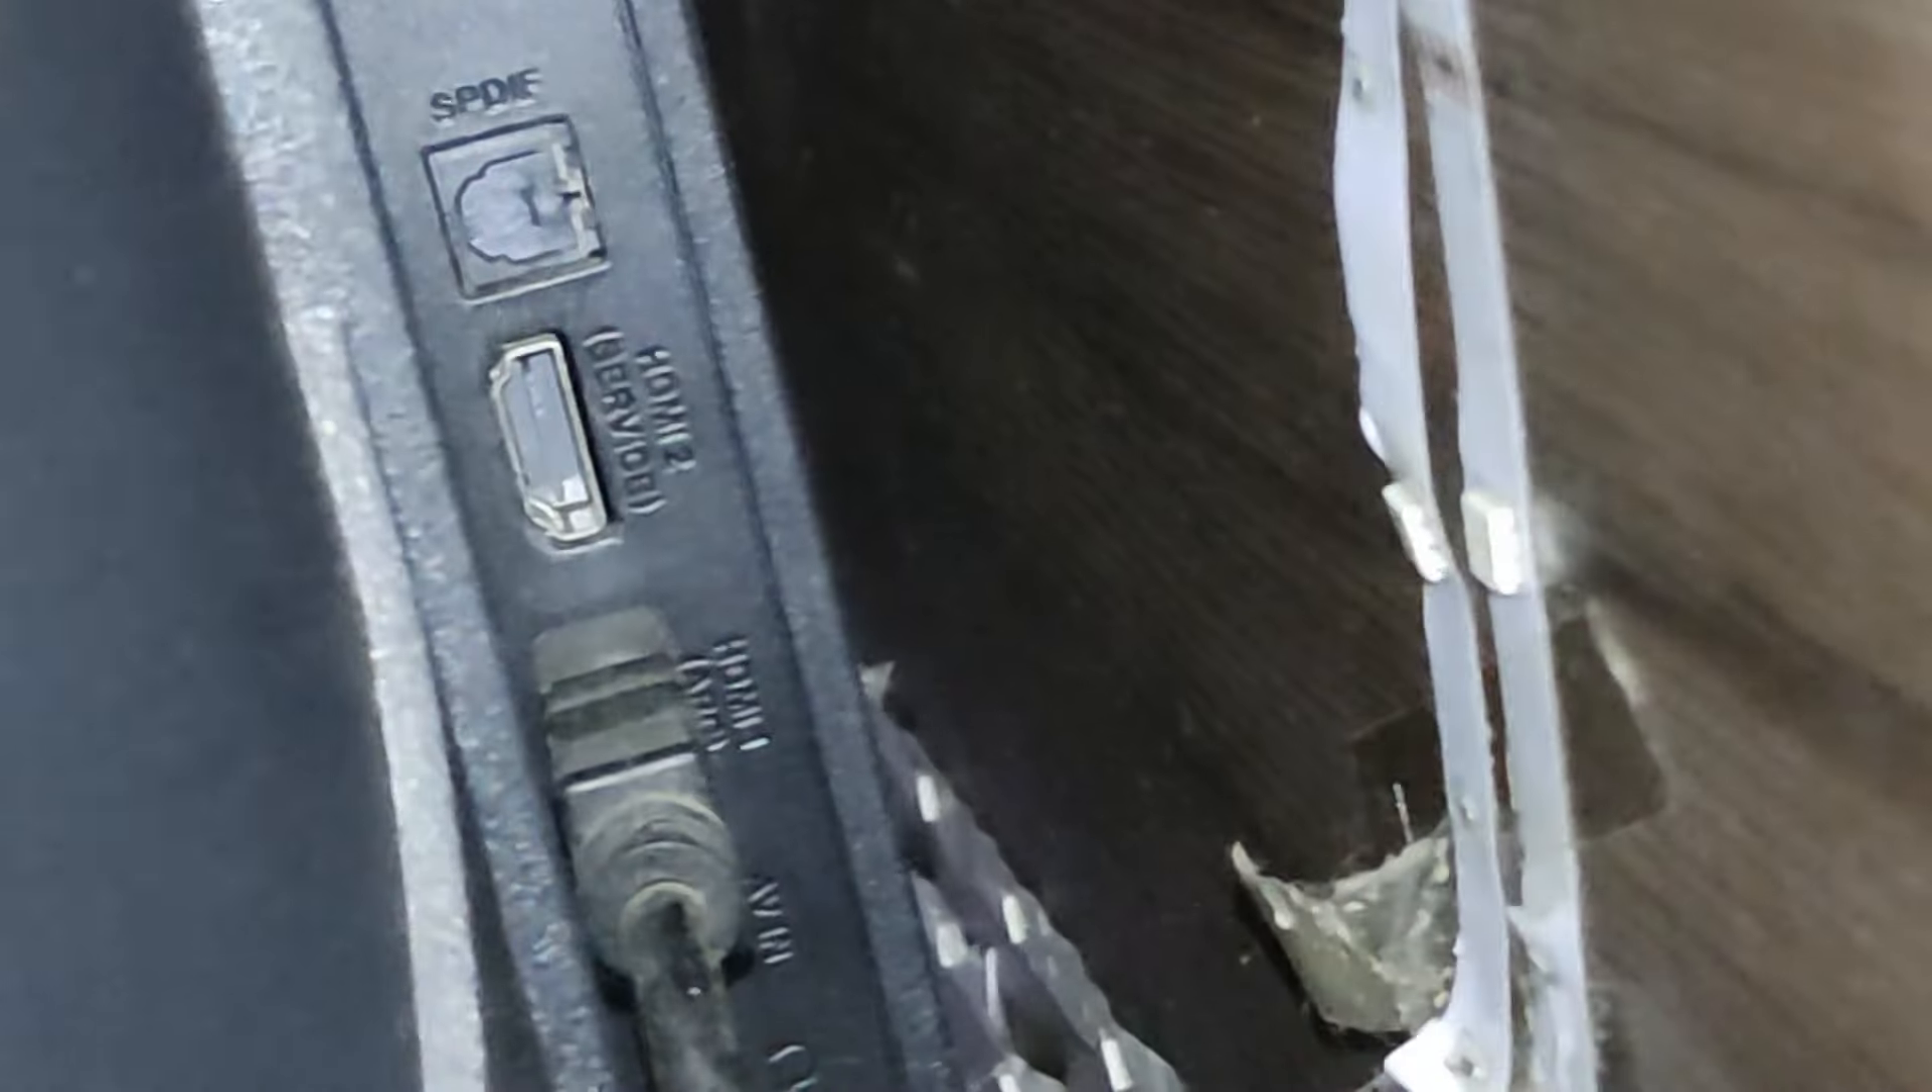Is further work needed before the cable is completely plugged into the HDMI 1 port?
No.